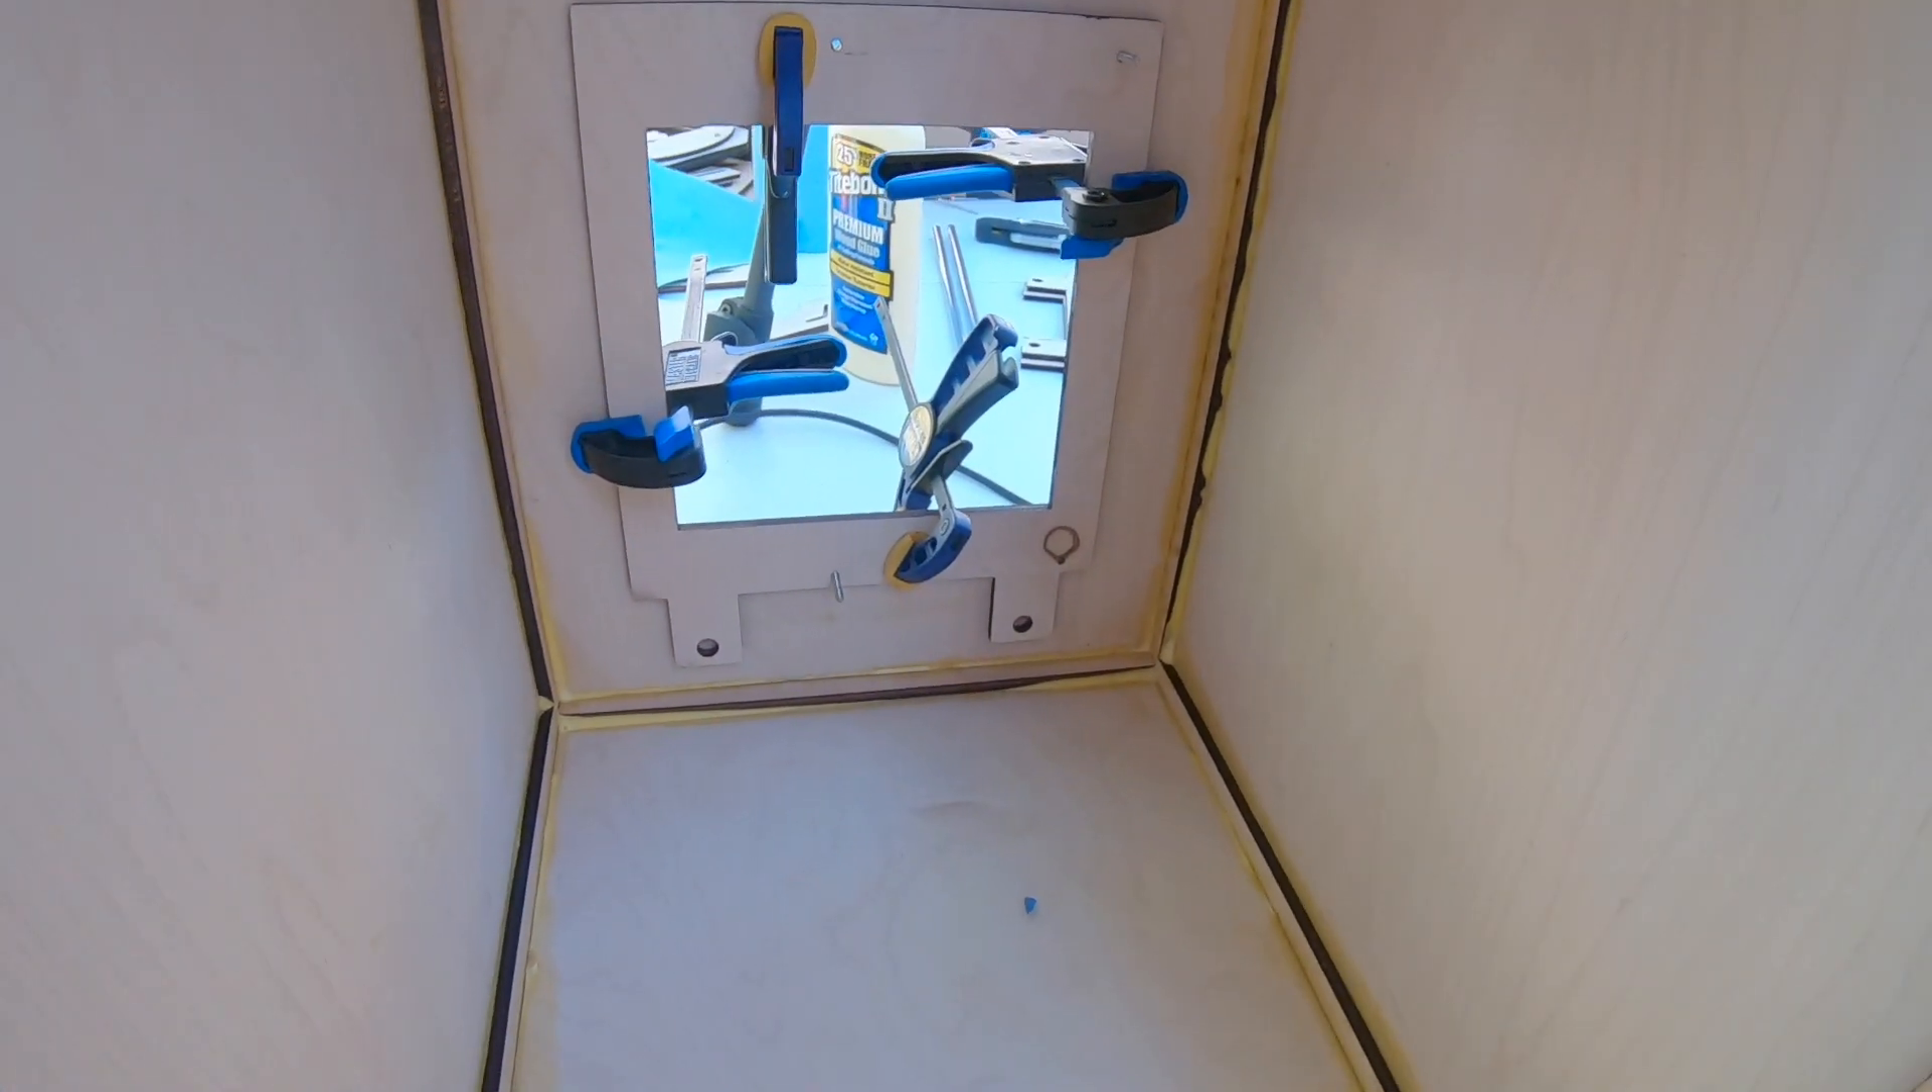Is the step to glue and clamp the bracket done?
Yes.